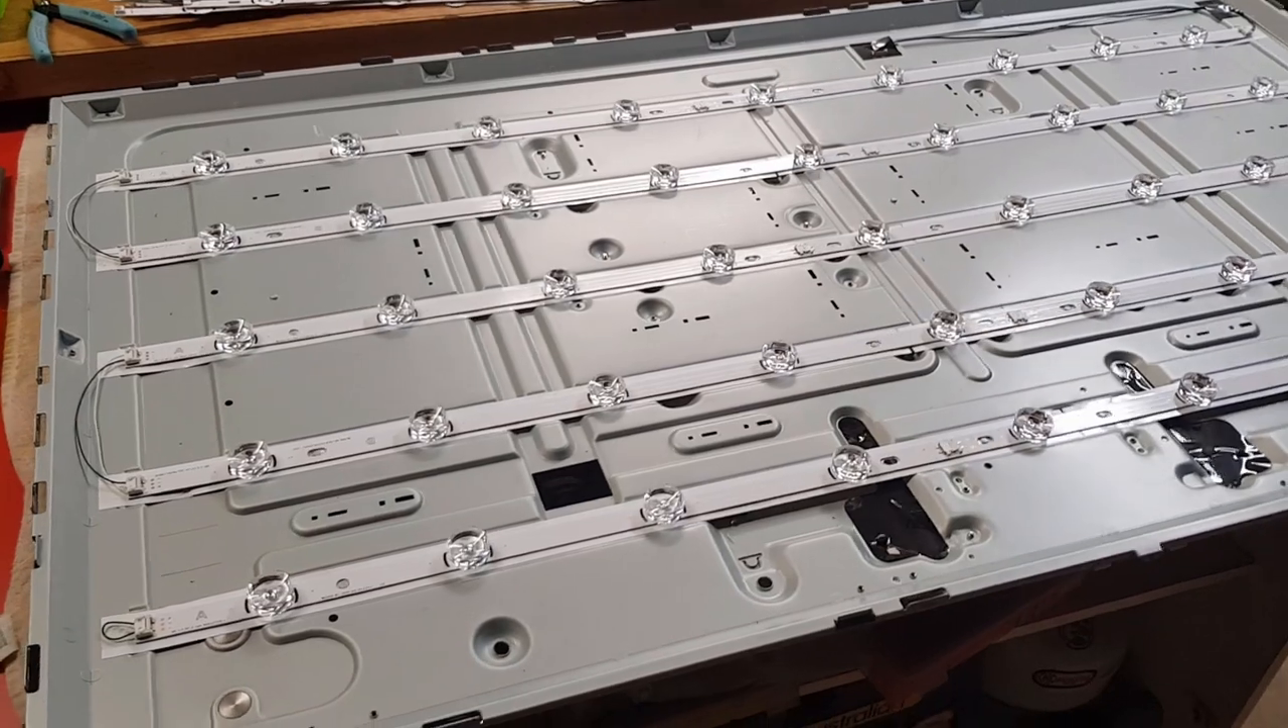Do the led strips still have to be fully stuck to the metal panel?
No.